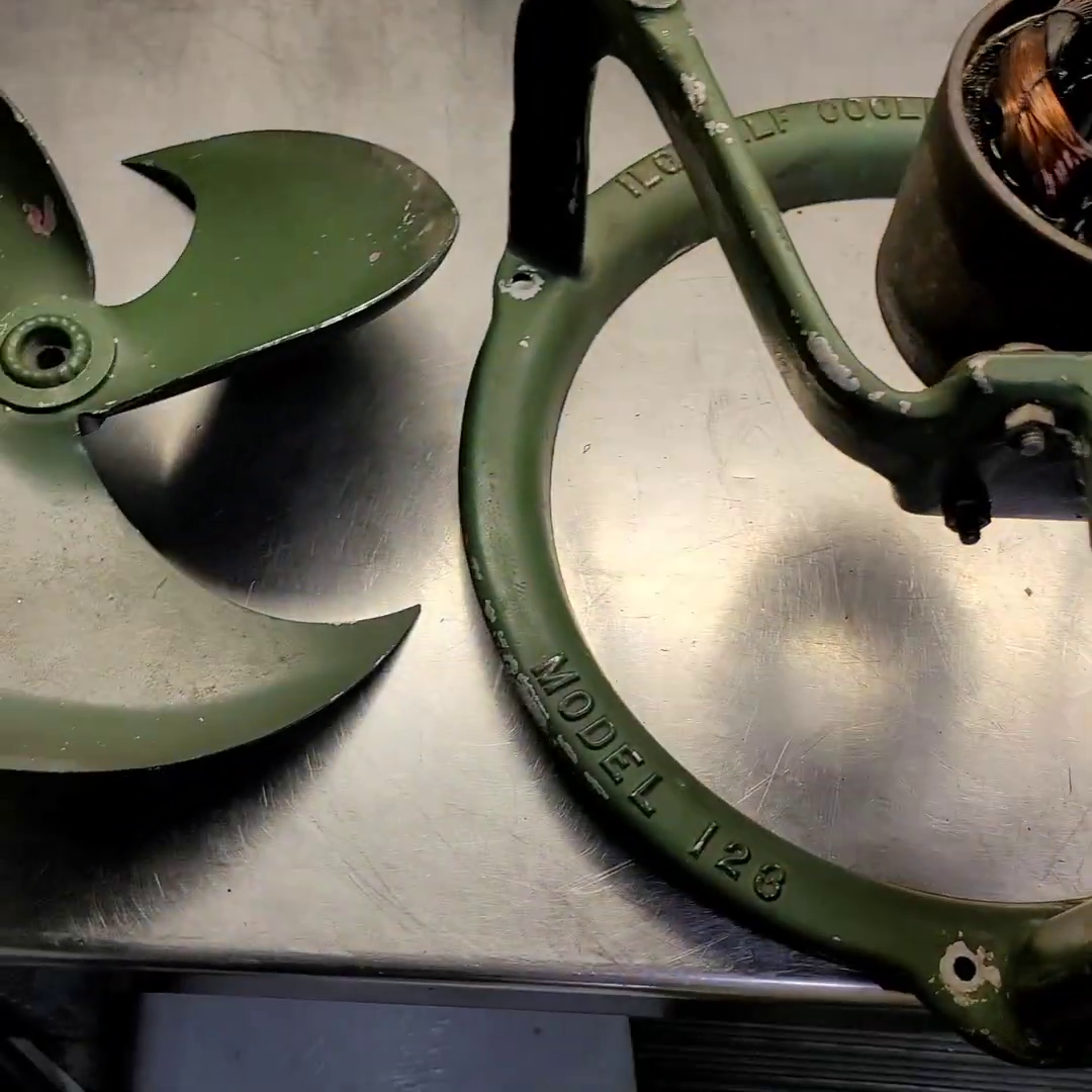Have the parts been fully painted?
No.